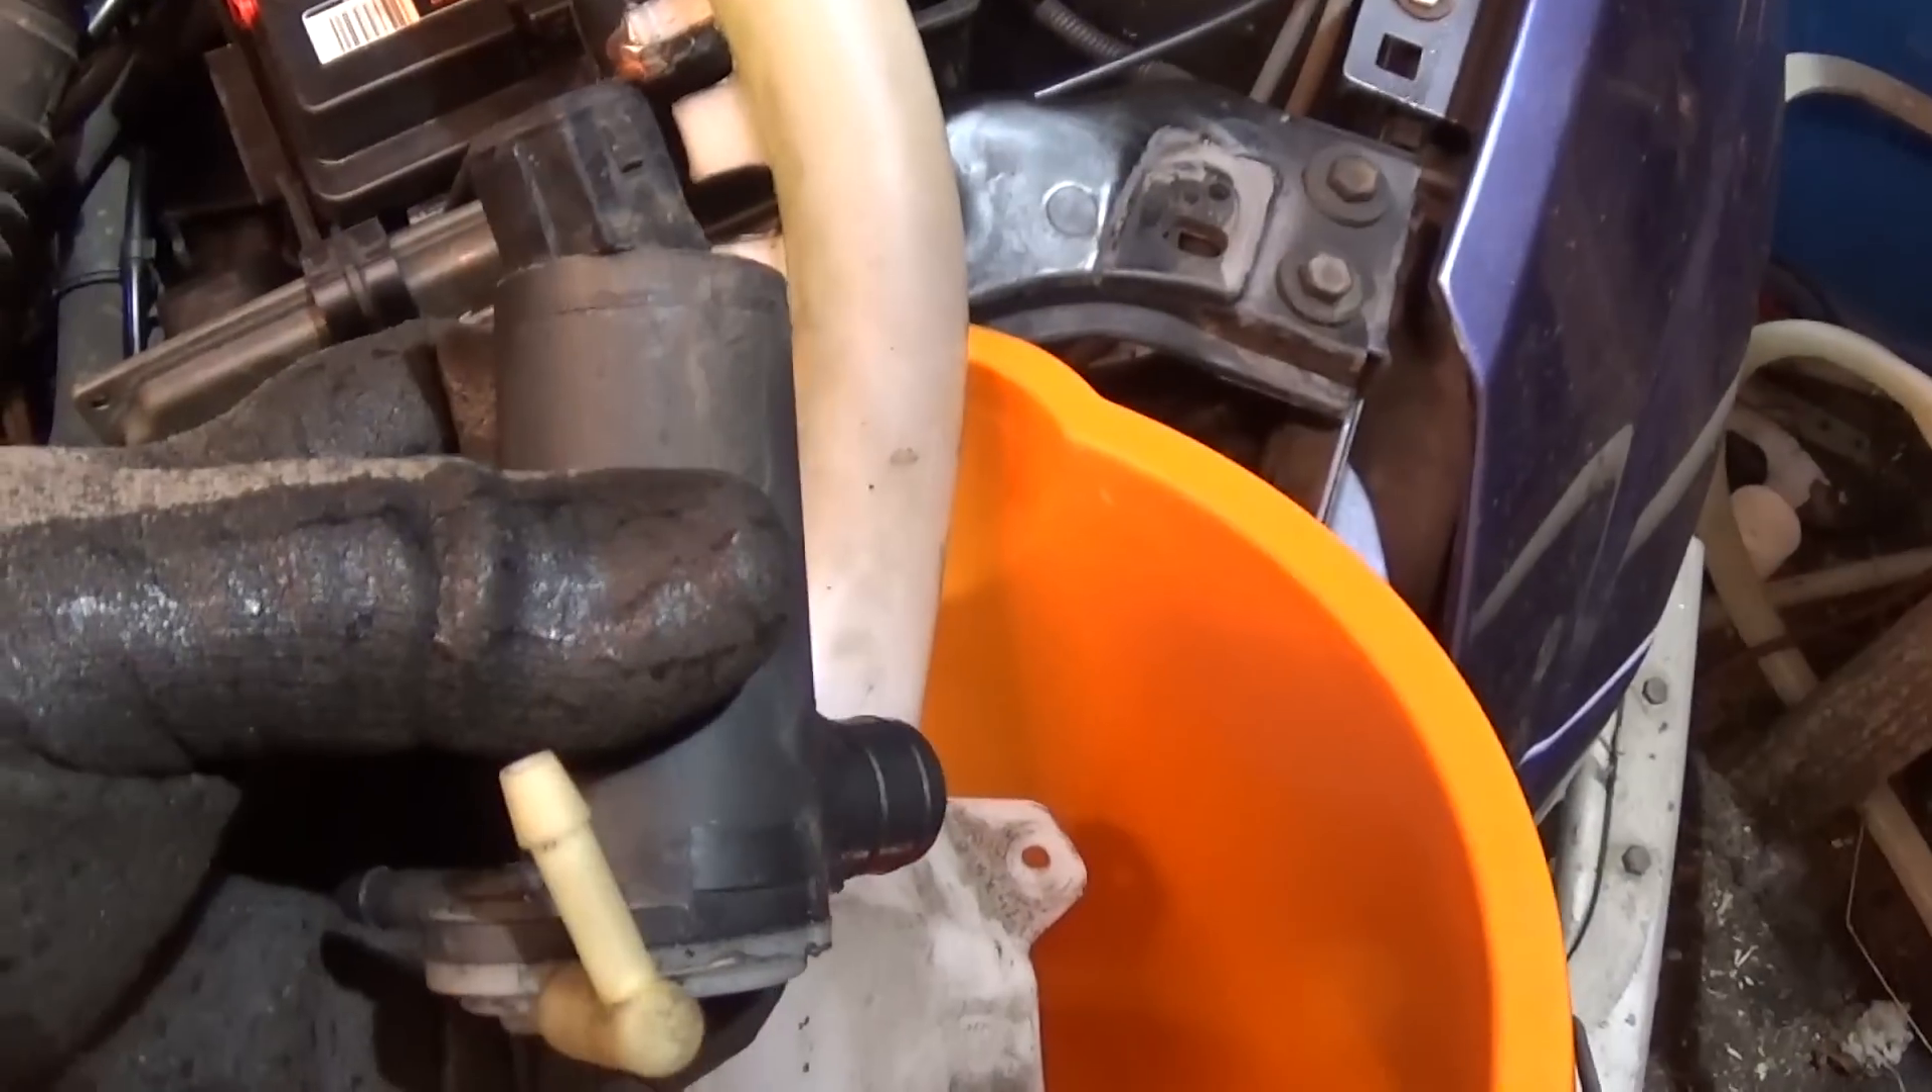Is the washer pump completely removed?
Yes.